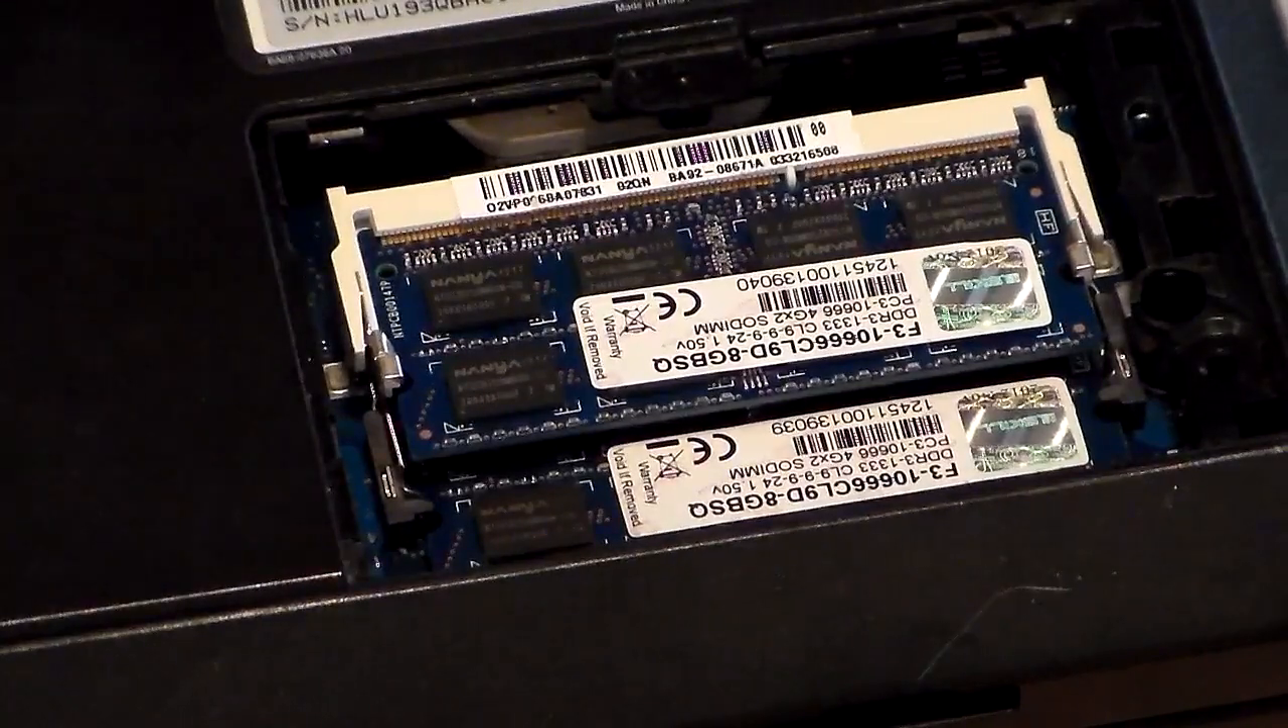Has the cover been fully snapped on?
No.